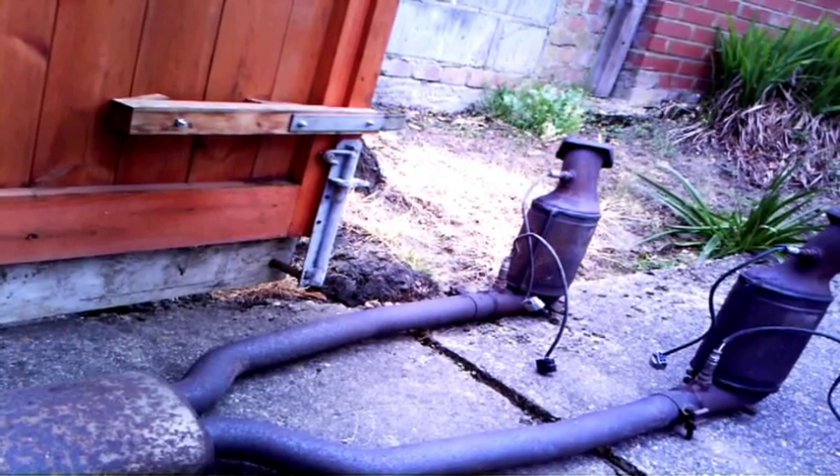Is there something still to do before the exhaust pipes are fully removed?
No.